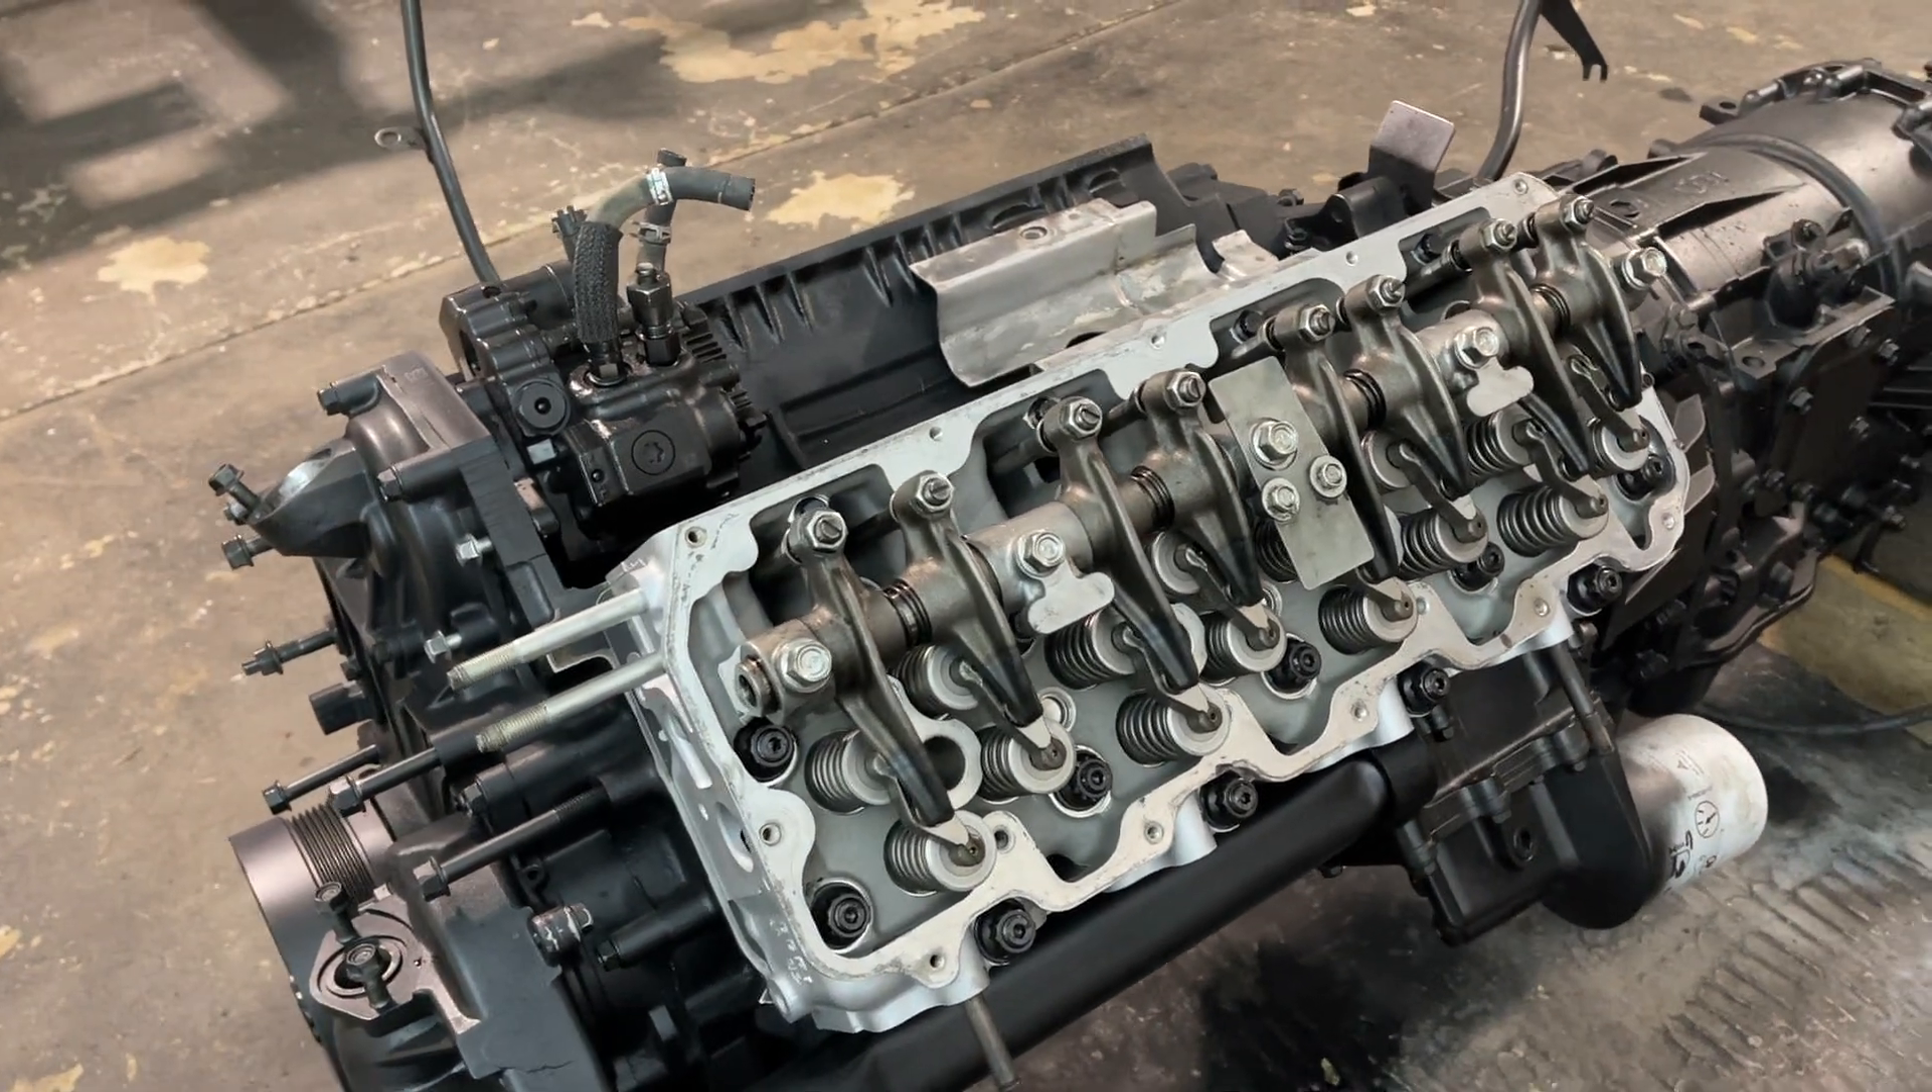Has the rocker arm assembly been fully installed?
Yes.